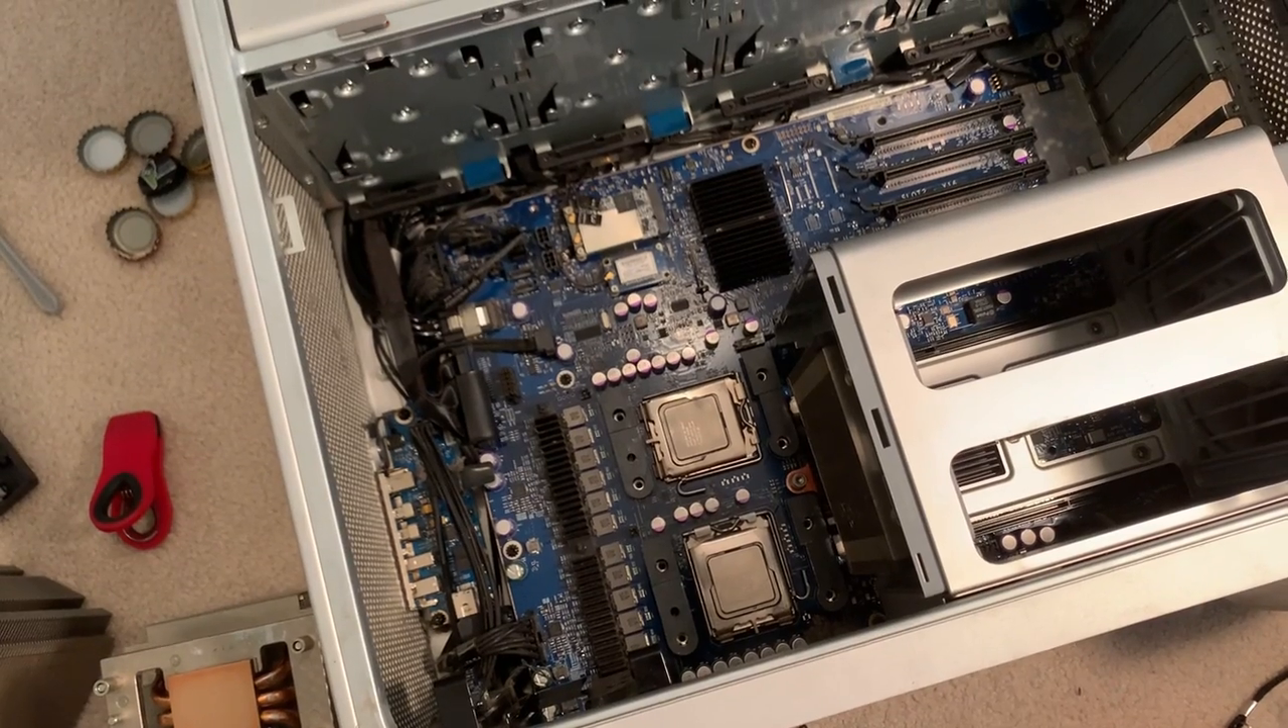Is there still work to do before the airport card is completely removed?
Yes.